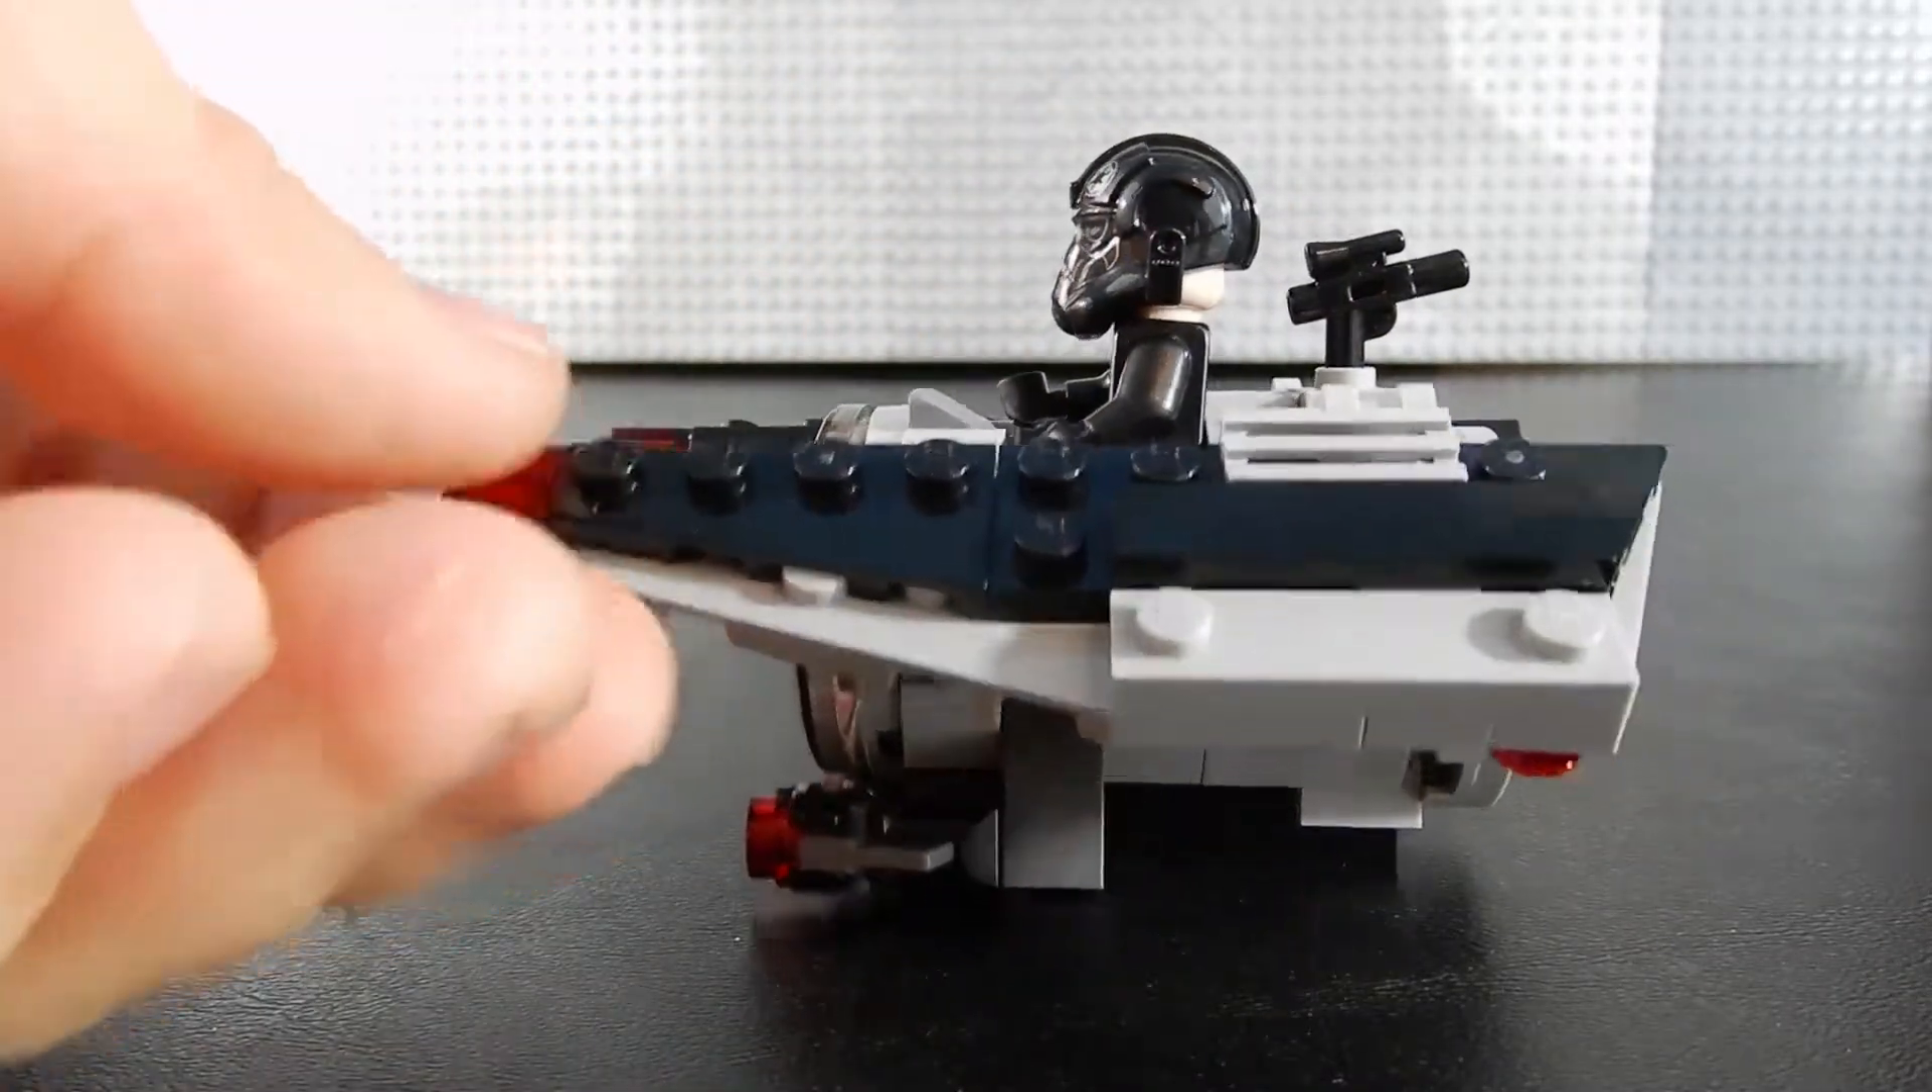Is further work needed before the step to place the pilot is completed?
No.